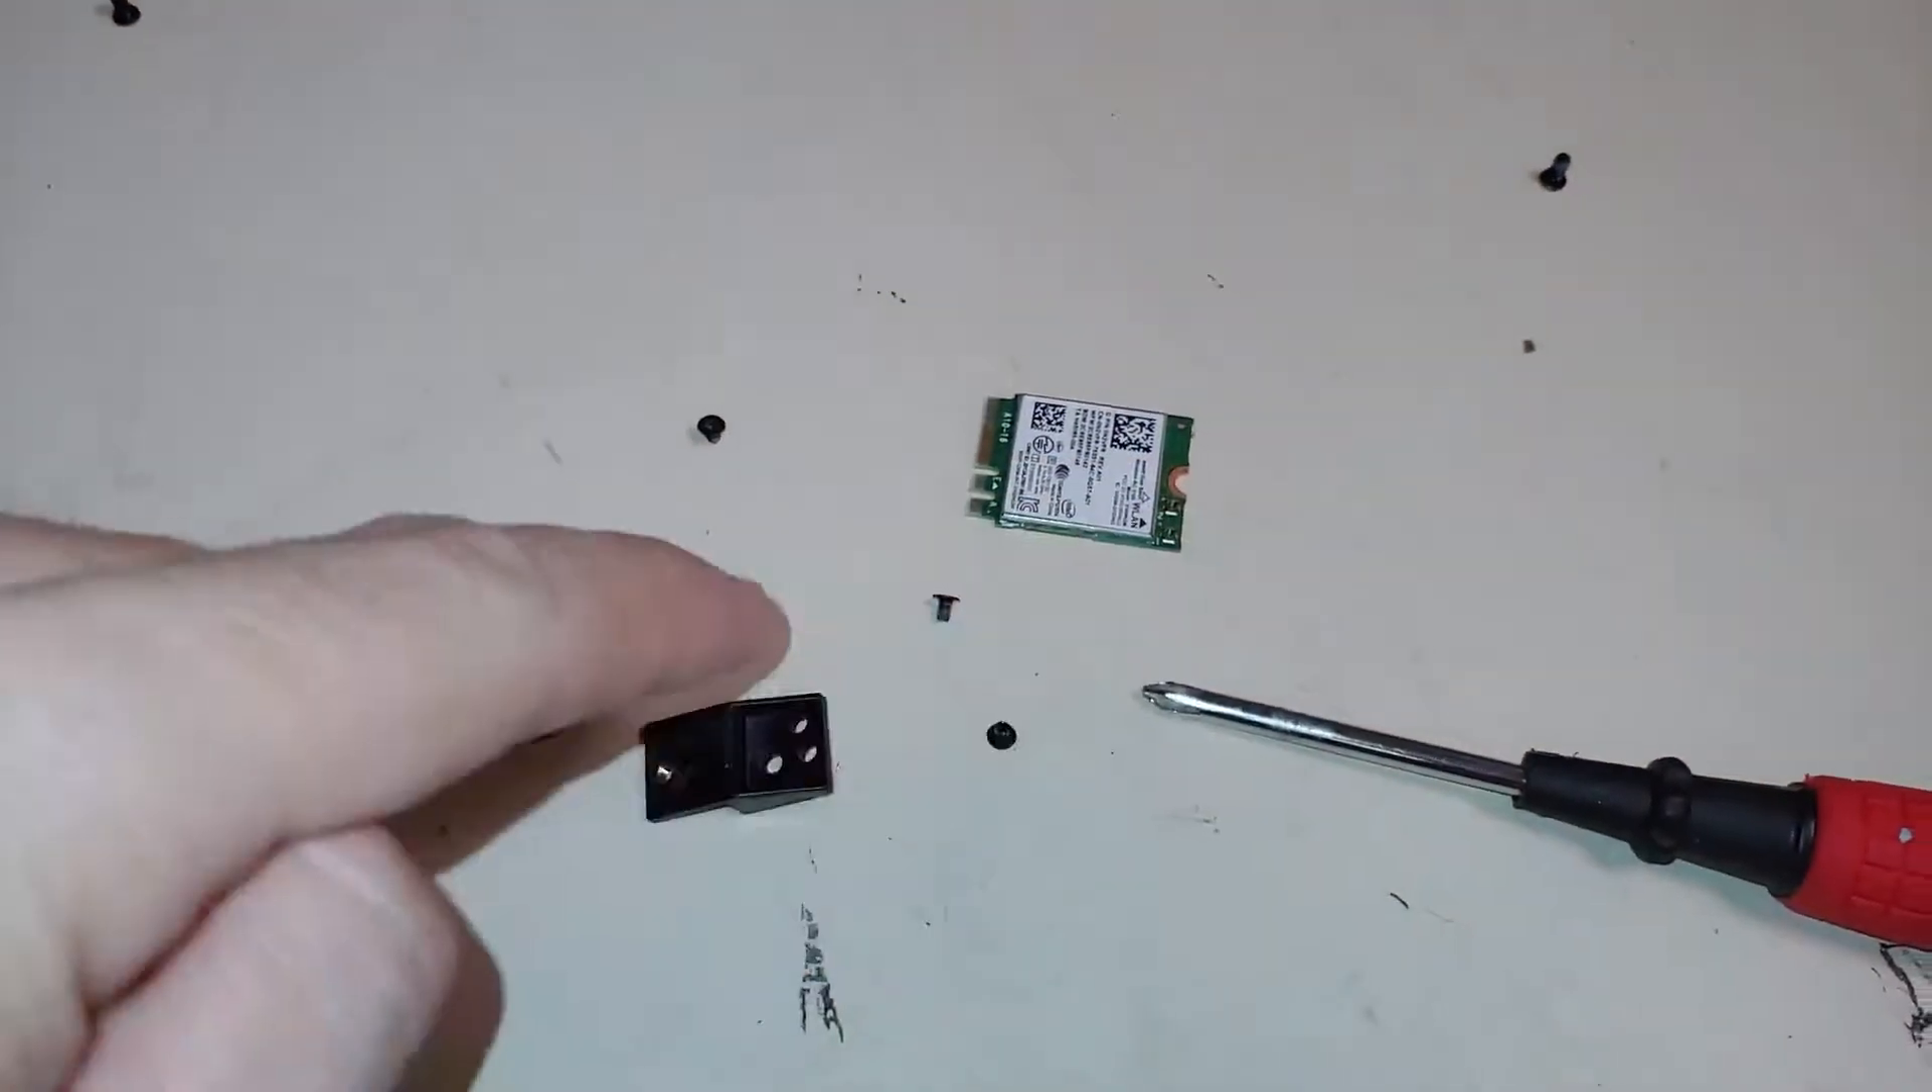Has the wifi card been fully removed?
Yes.